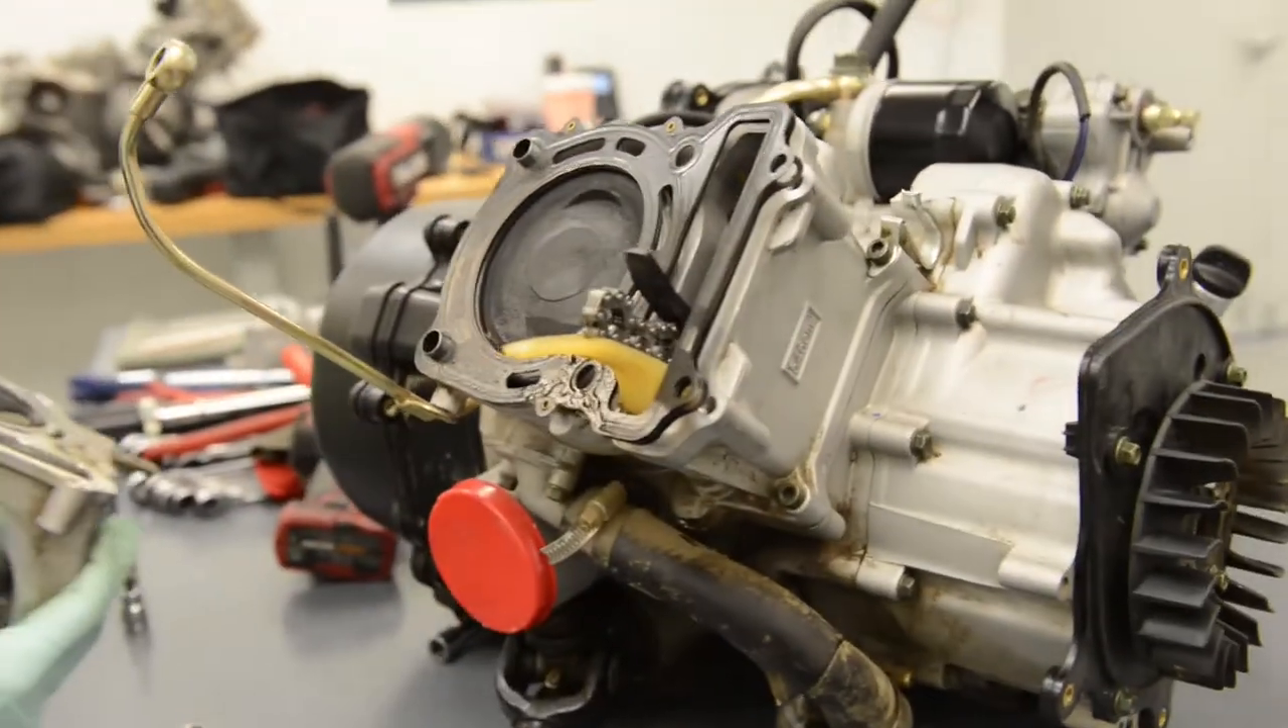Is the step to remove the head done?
Yes.